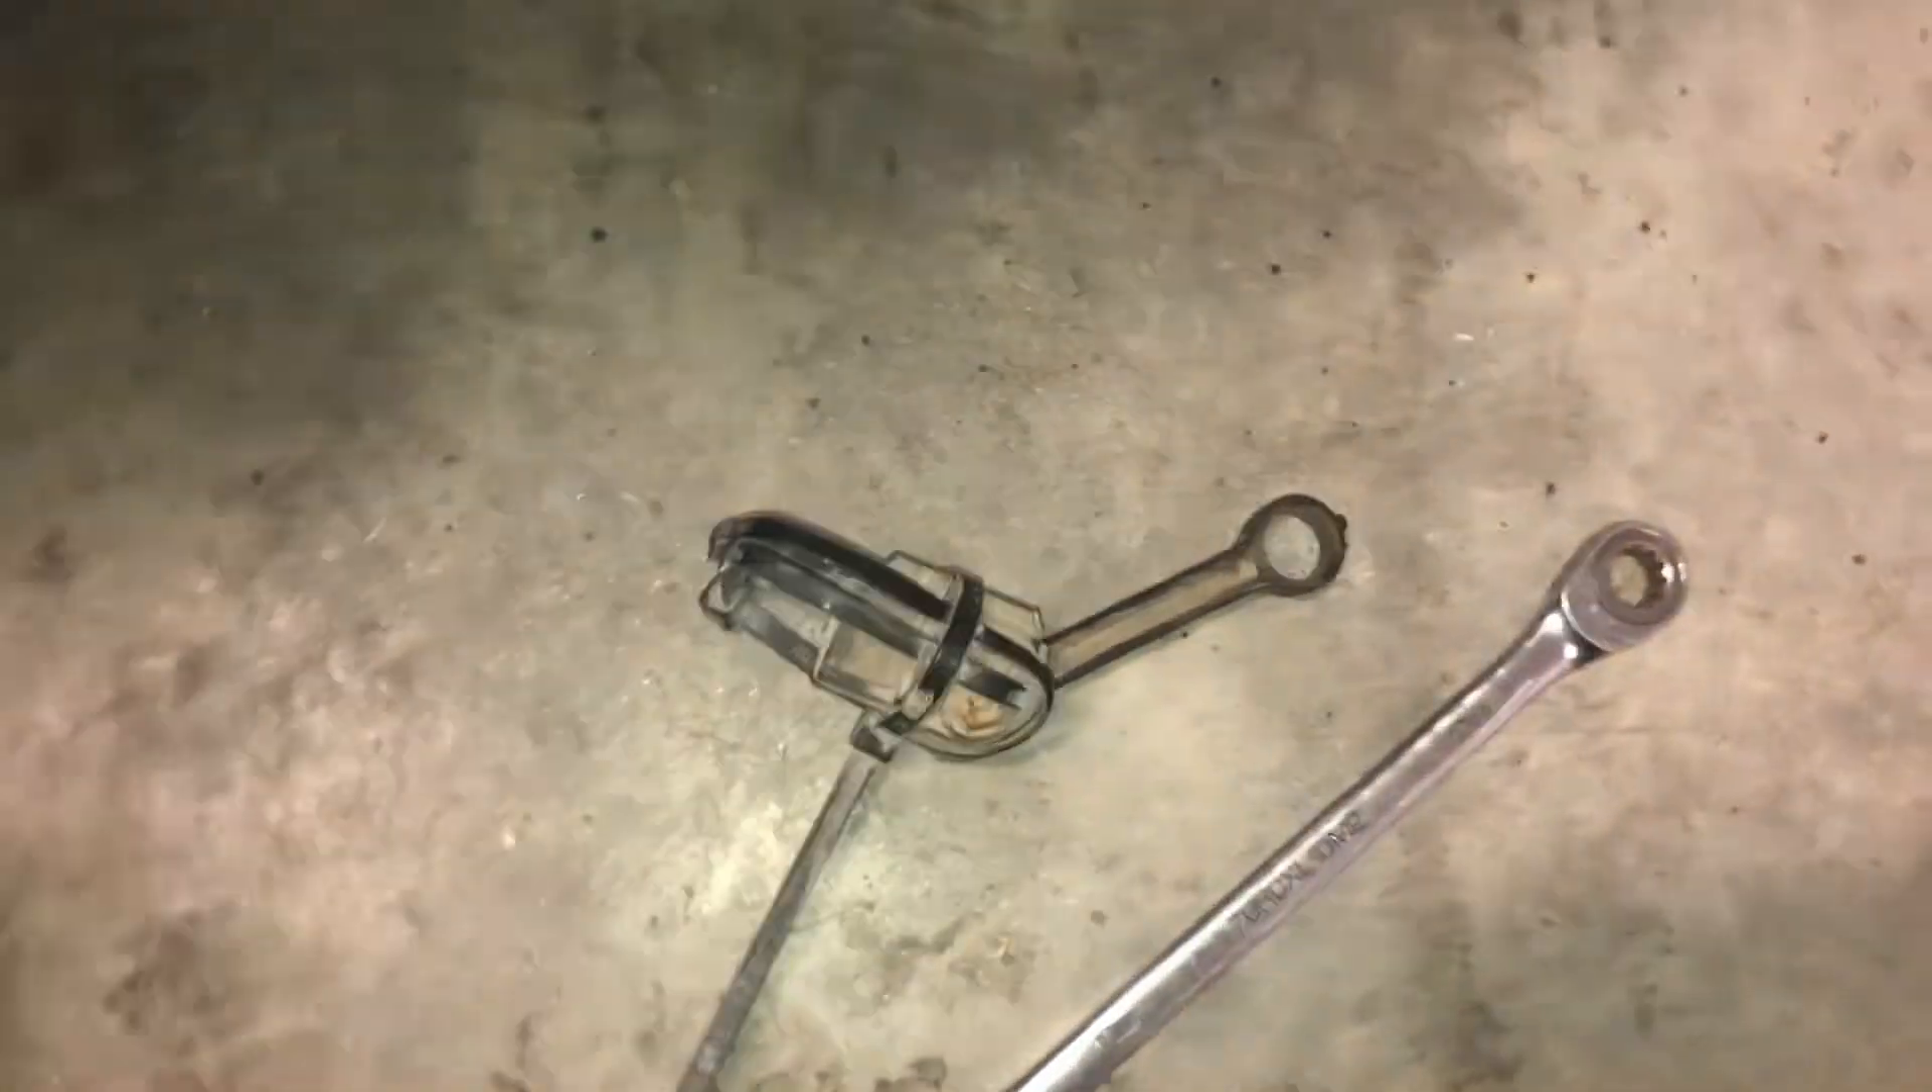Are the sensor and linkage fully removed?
Yes.